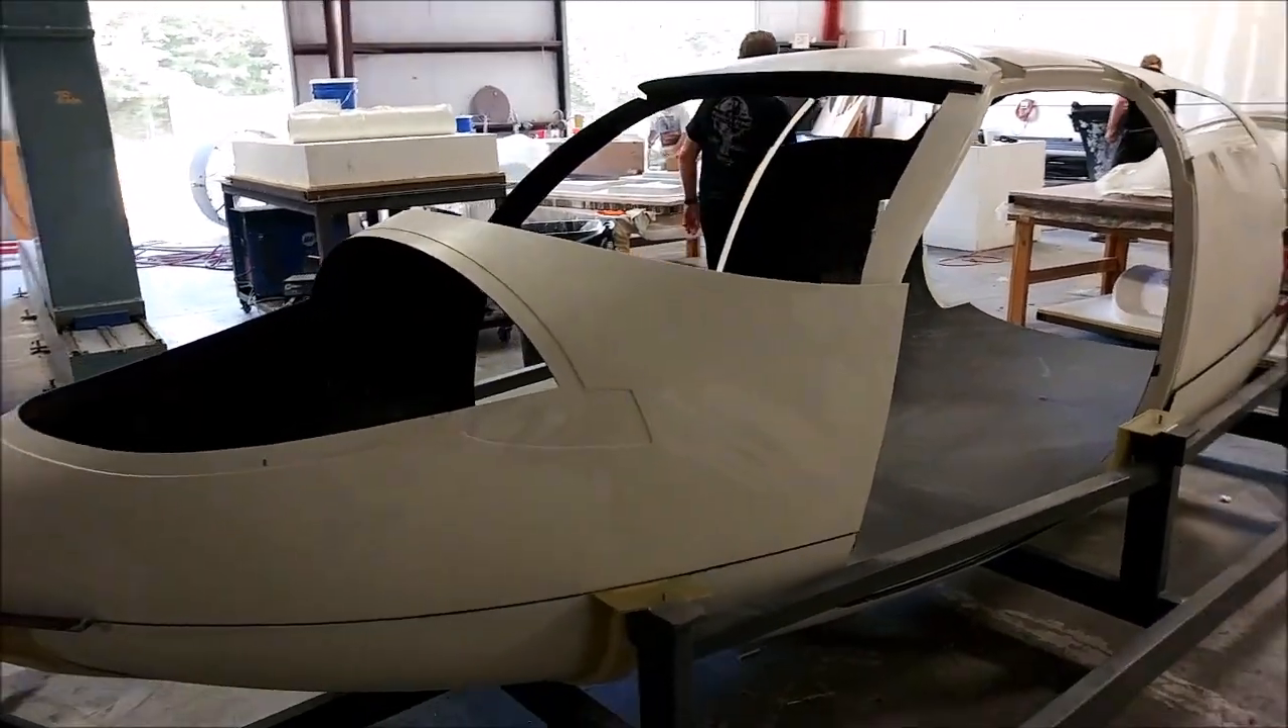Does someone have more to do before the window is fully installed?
Yes.